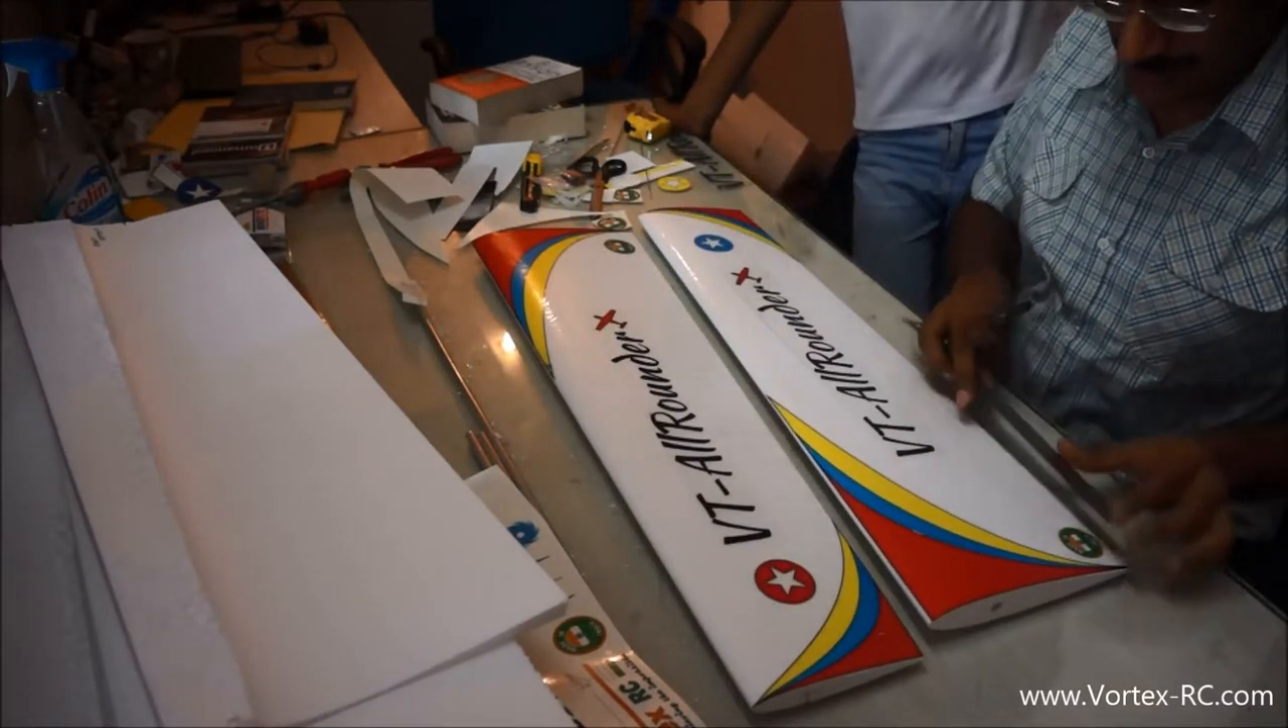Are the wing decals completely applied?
Yes.